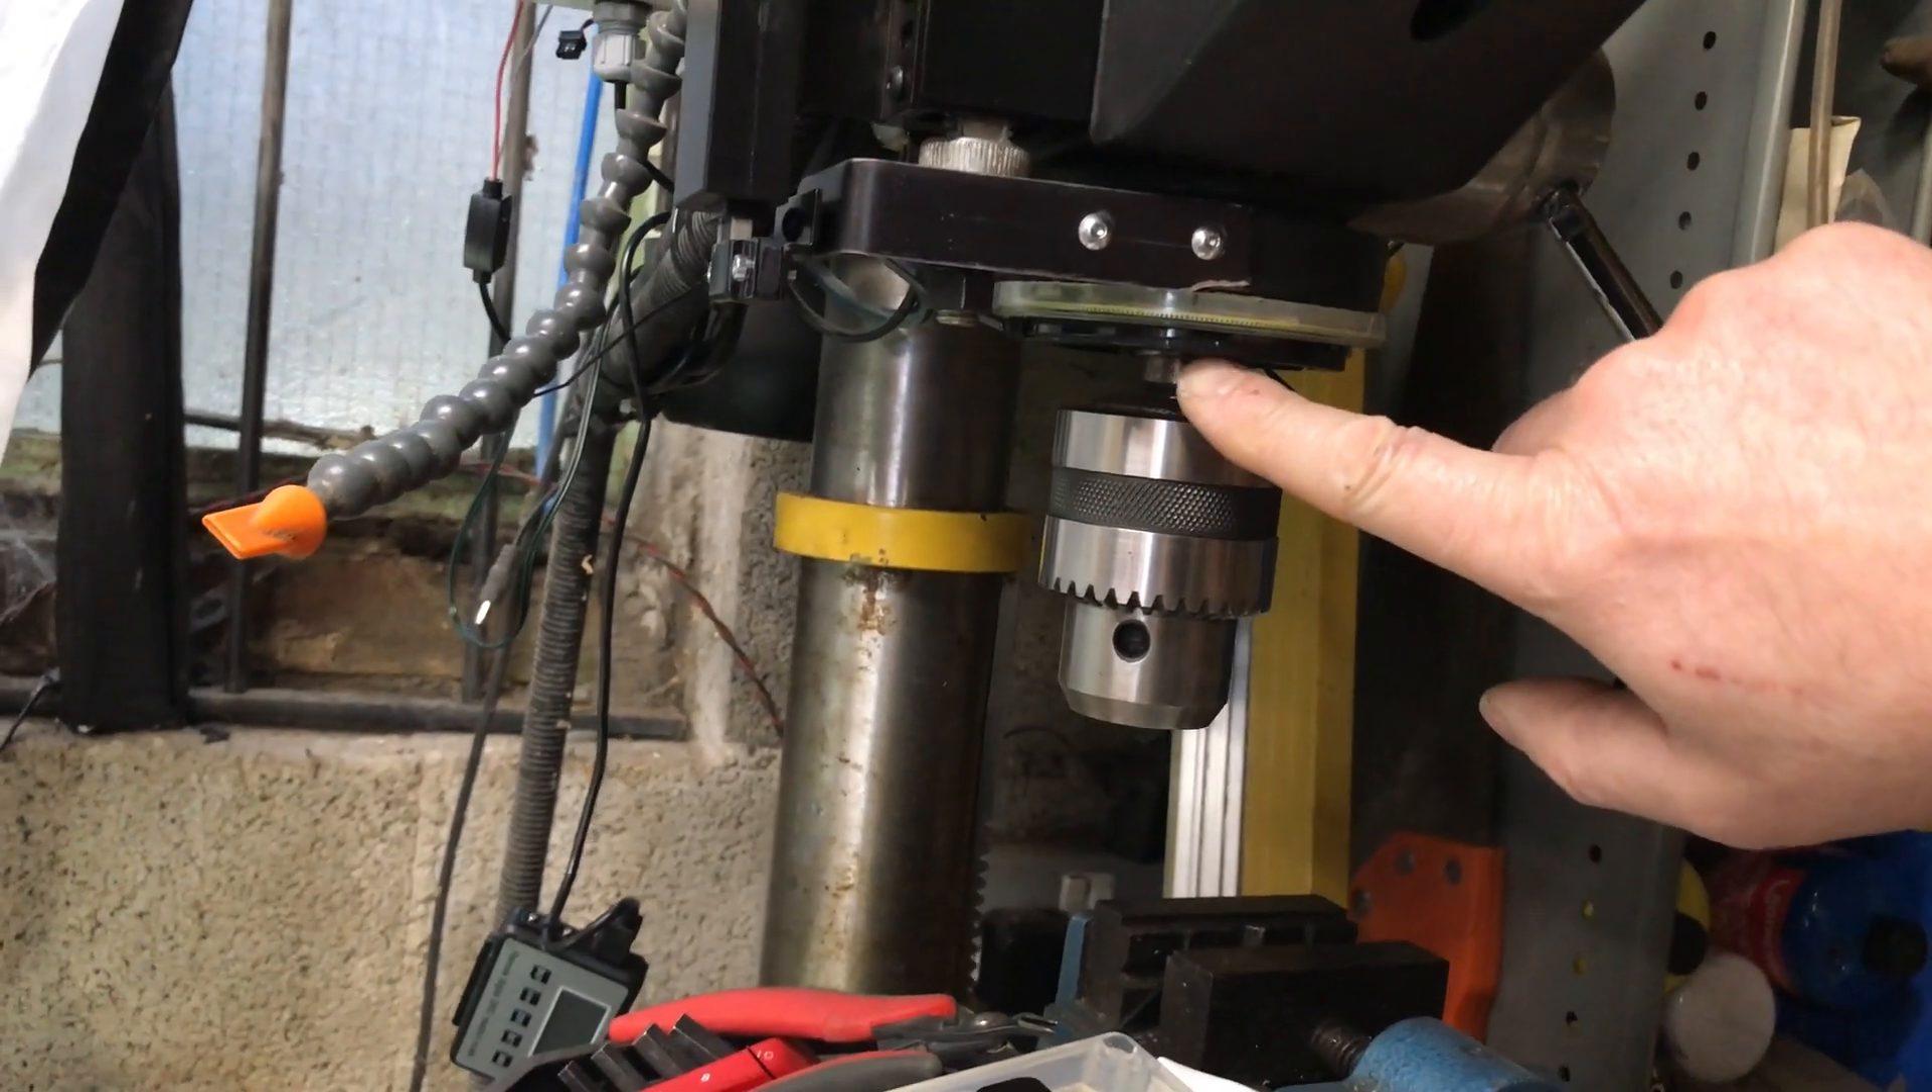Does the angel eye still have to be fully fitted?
No.